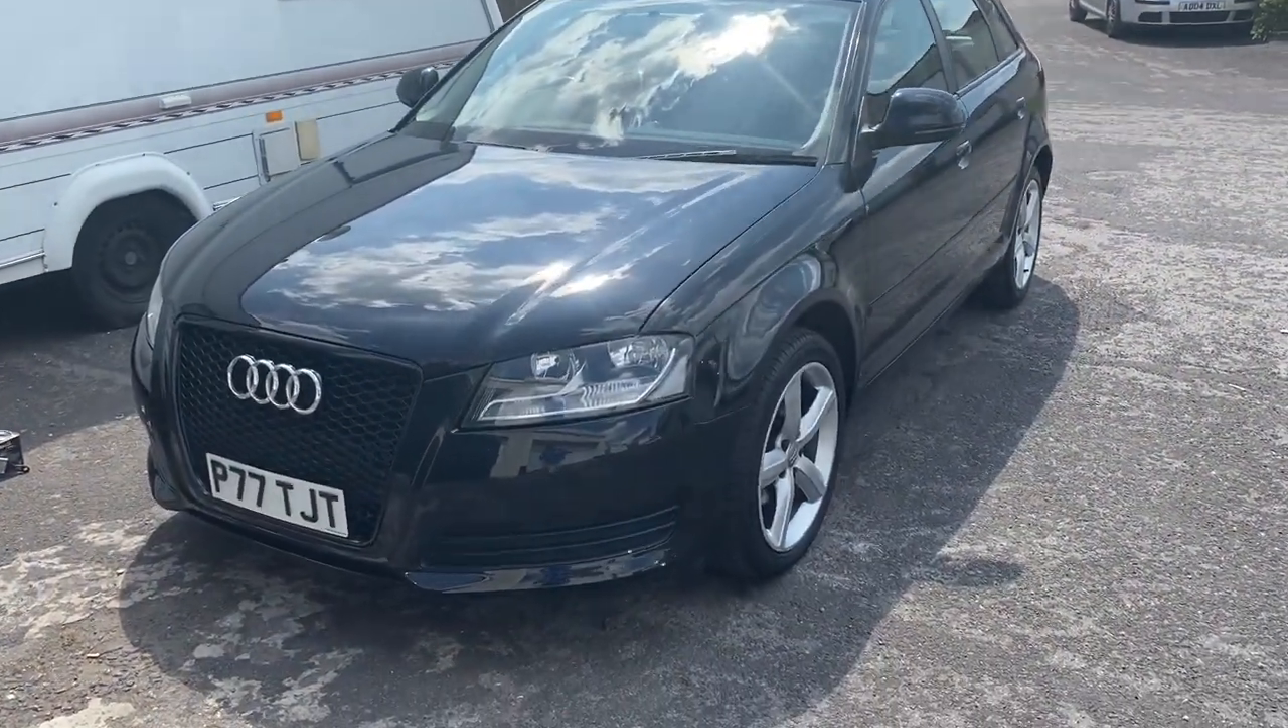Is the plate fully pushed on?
Yes.